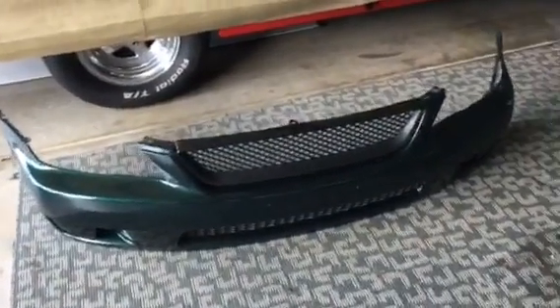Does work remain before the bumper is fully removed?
No.